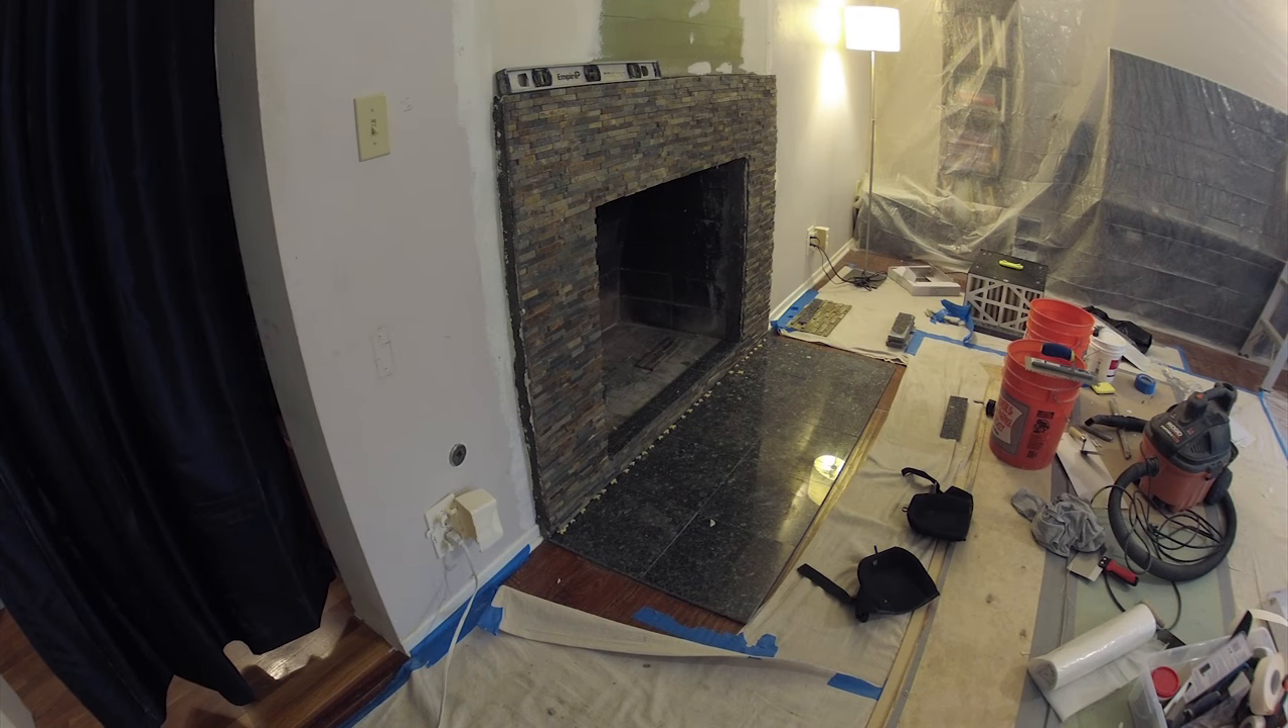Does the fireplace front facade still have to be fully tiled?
No.